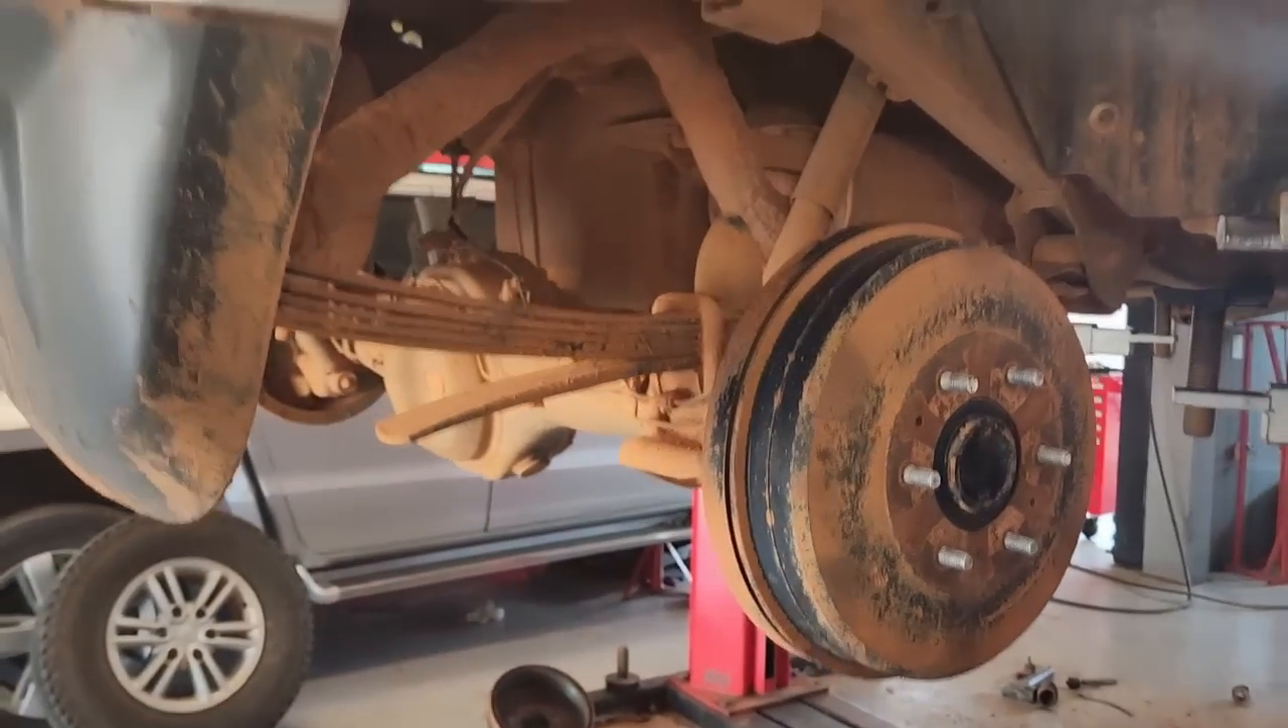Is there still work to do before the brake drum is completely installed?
No.